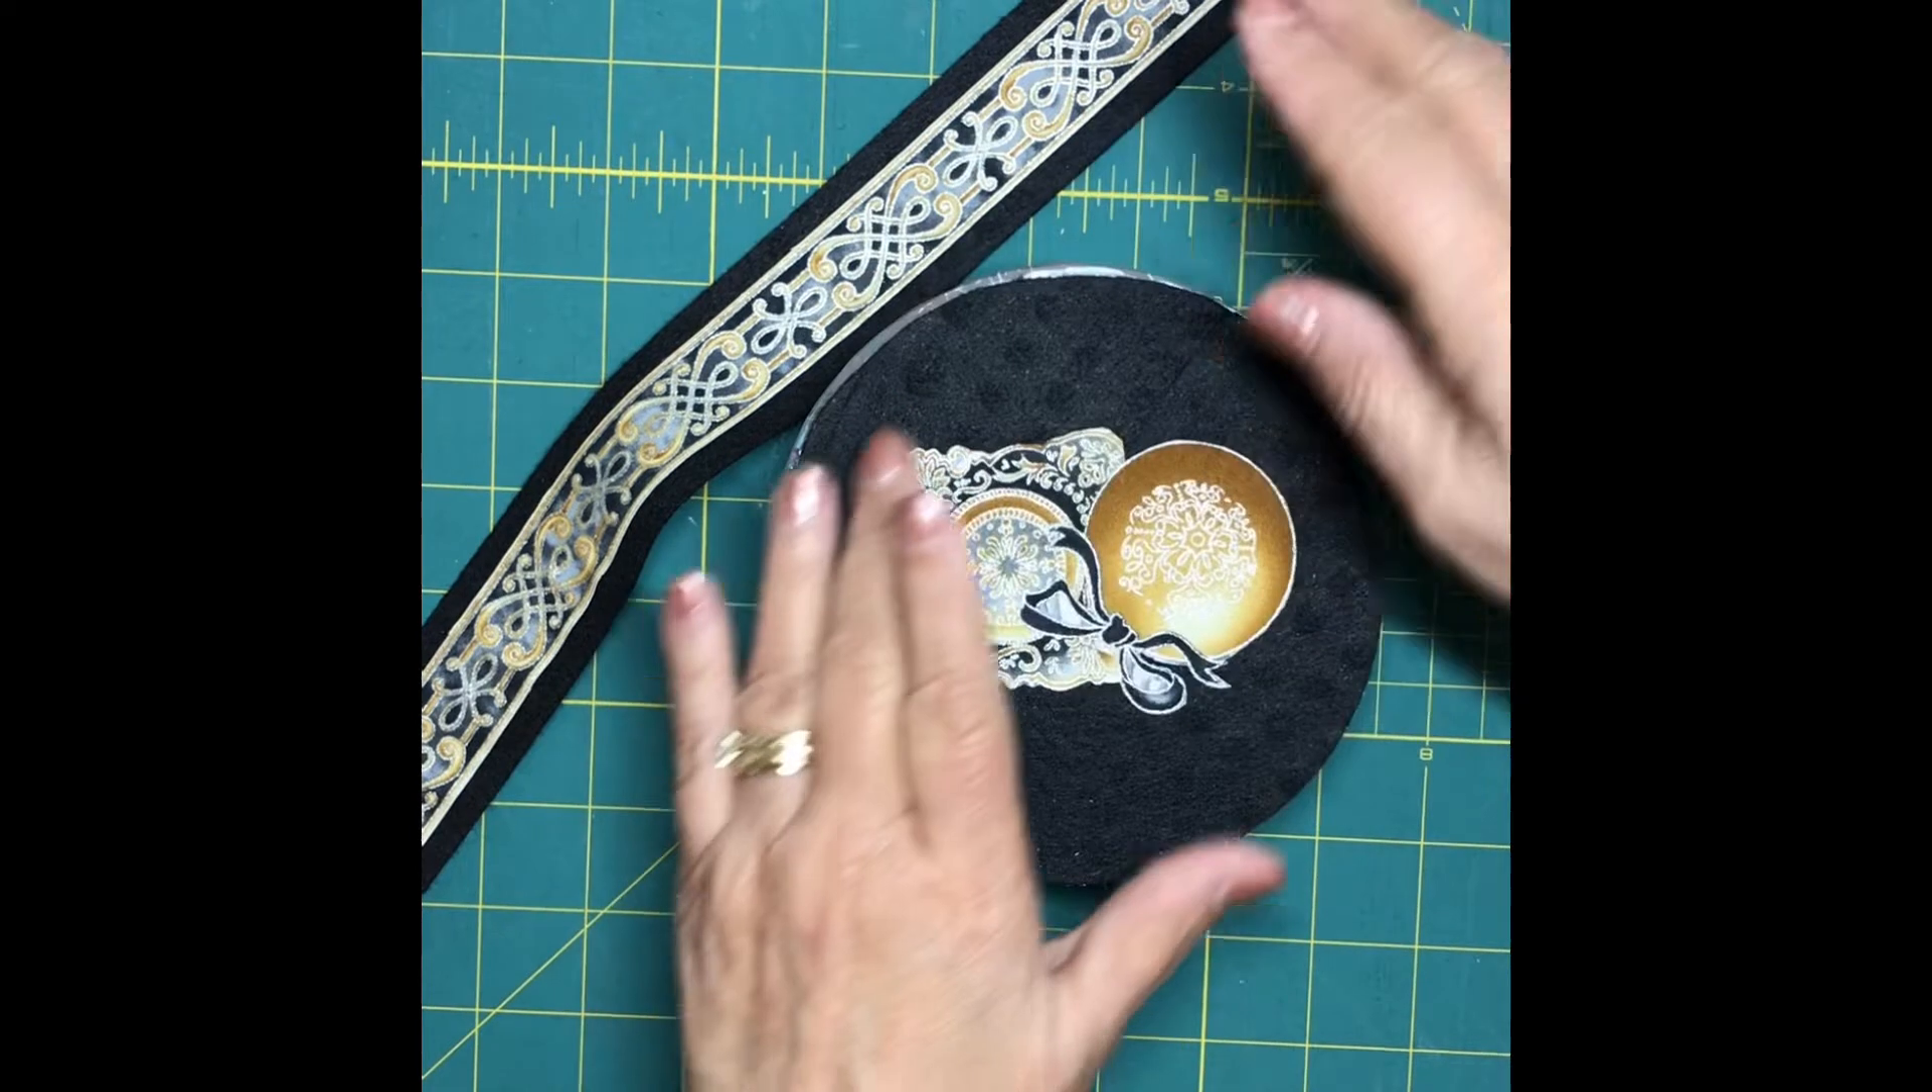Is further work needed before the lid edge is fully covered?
Yes.